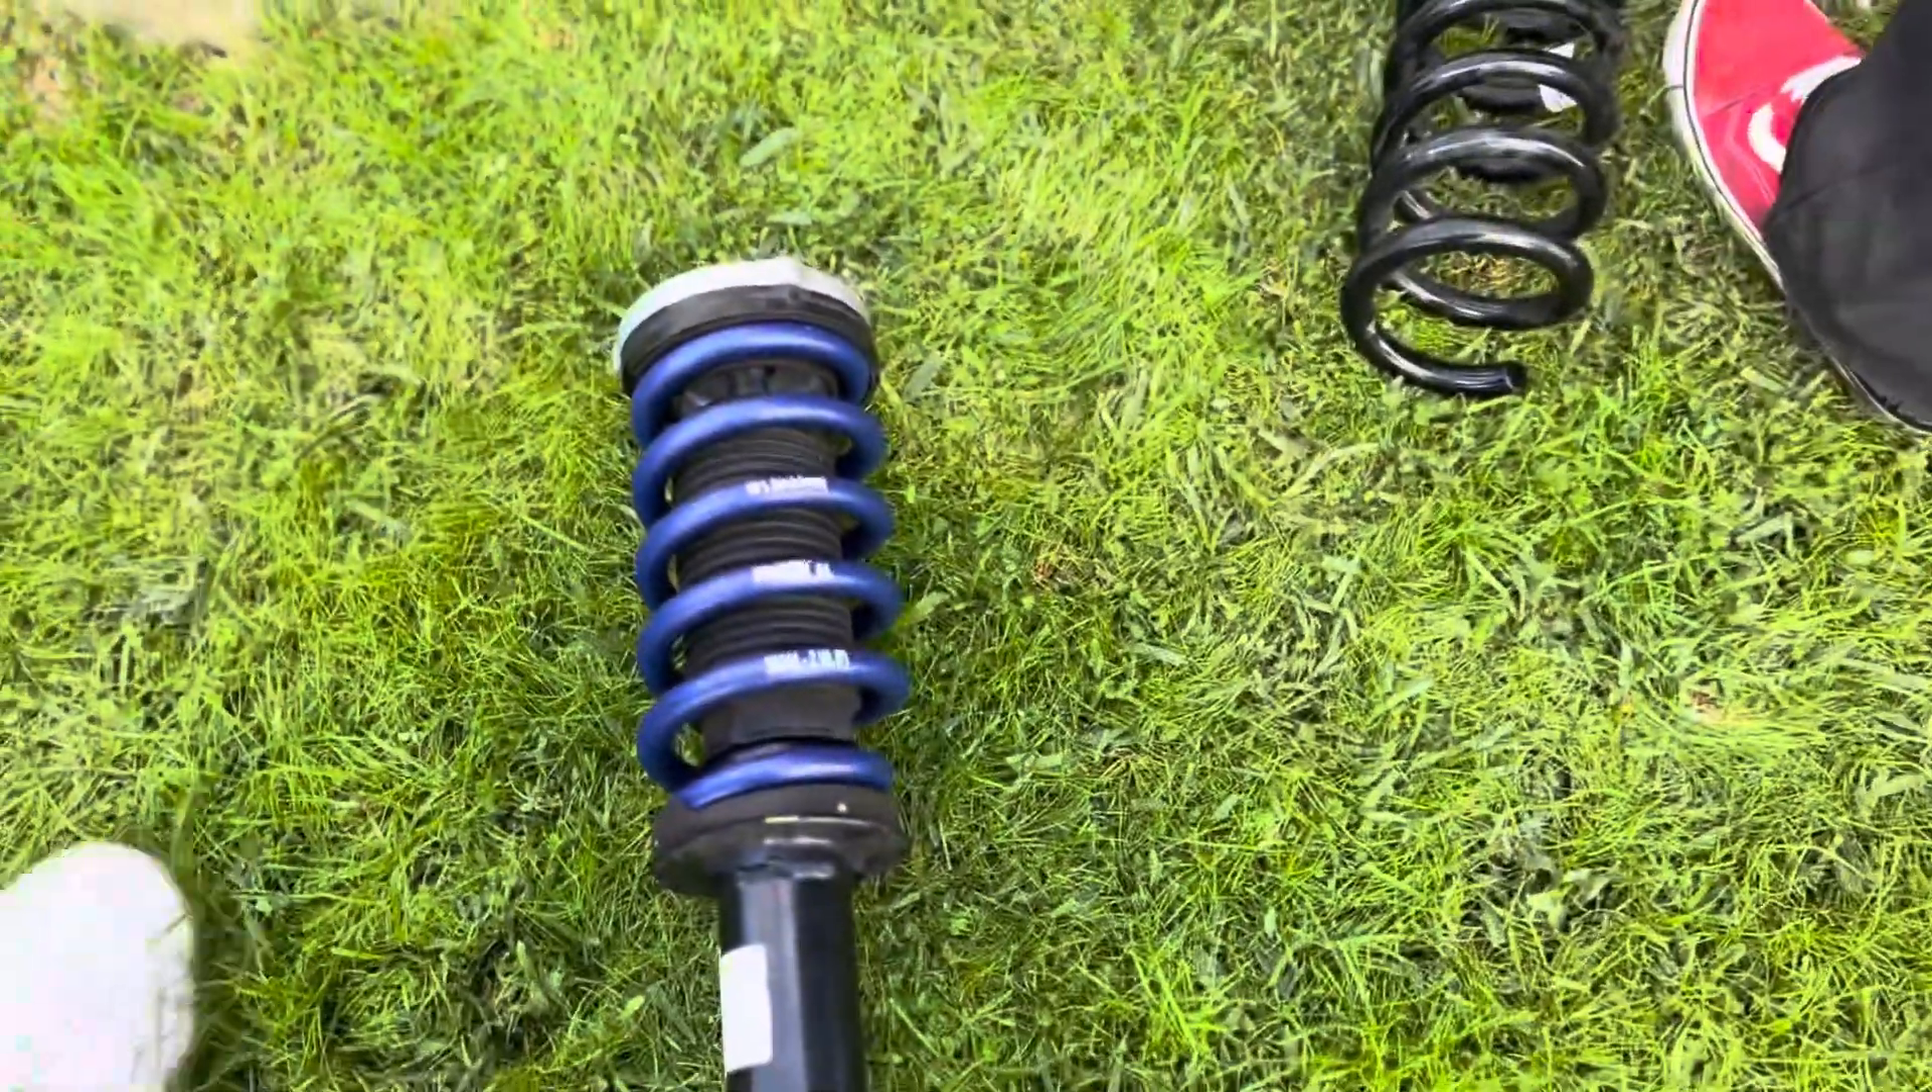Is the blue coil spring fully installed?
Yes.